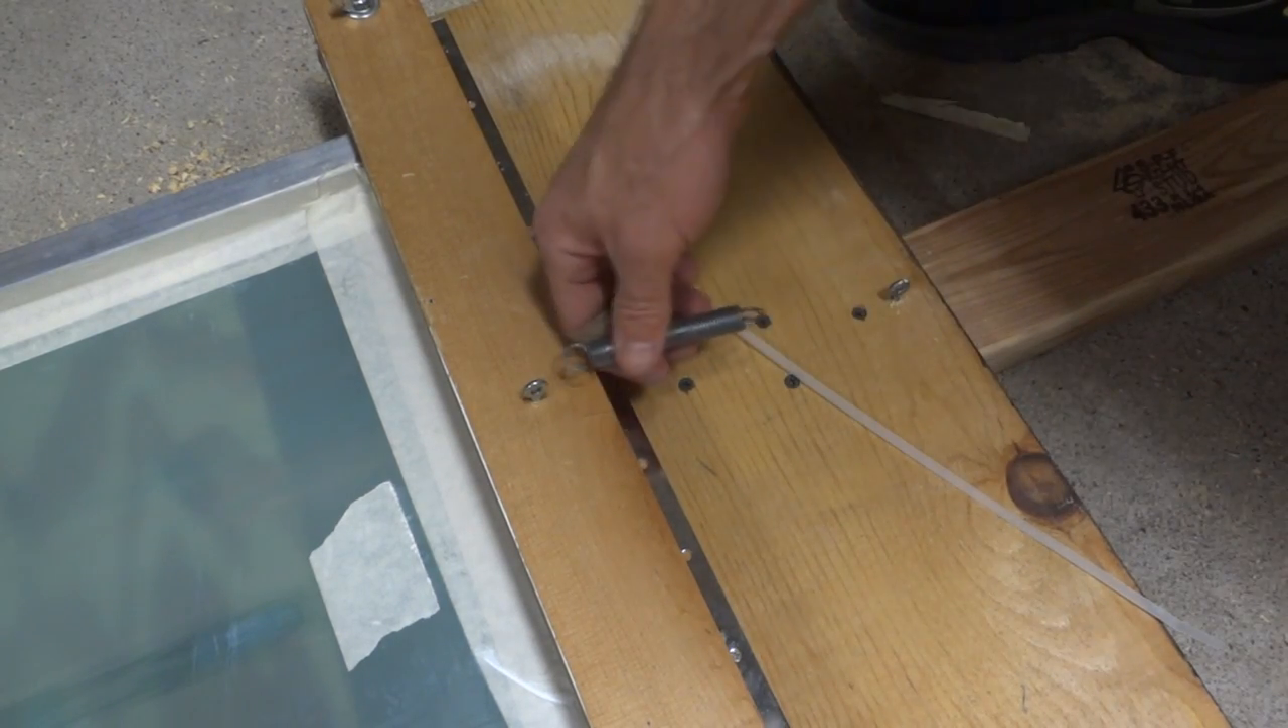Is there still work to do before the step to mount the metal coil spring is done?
Yes.